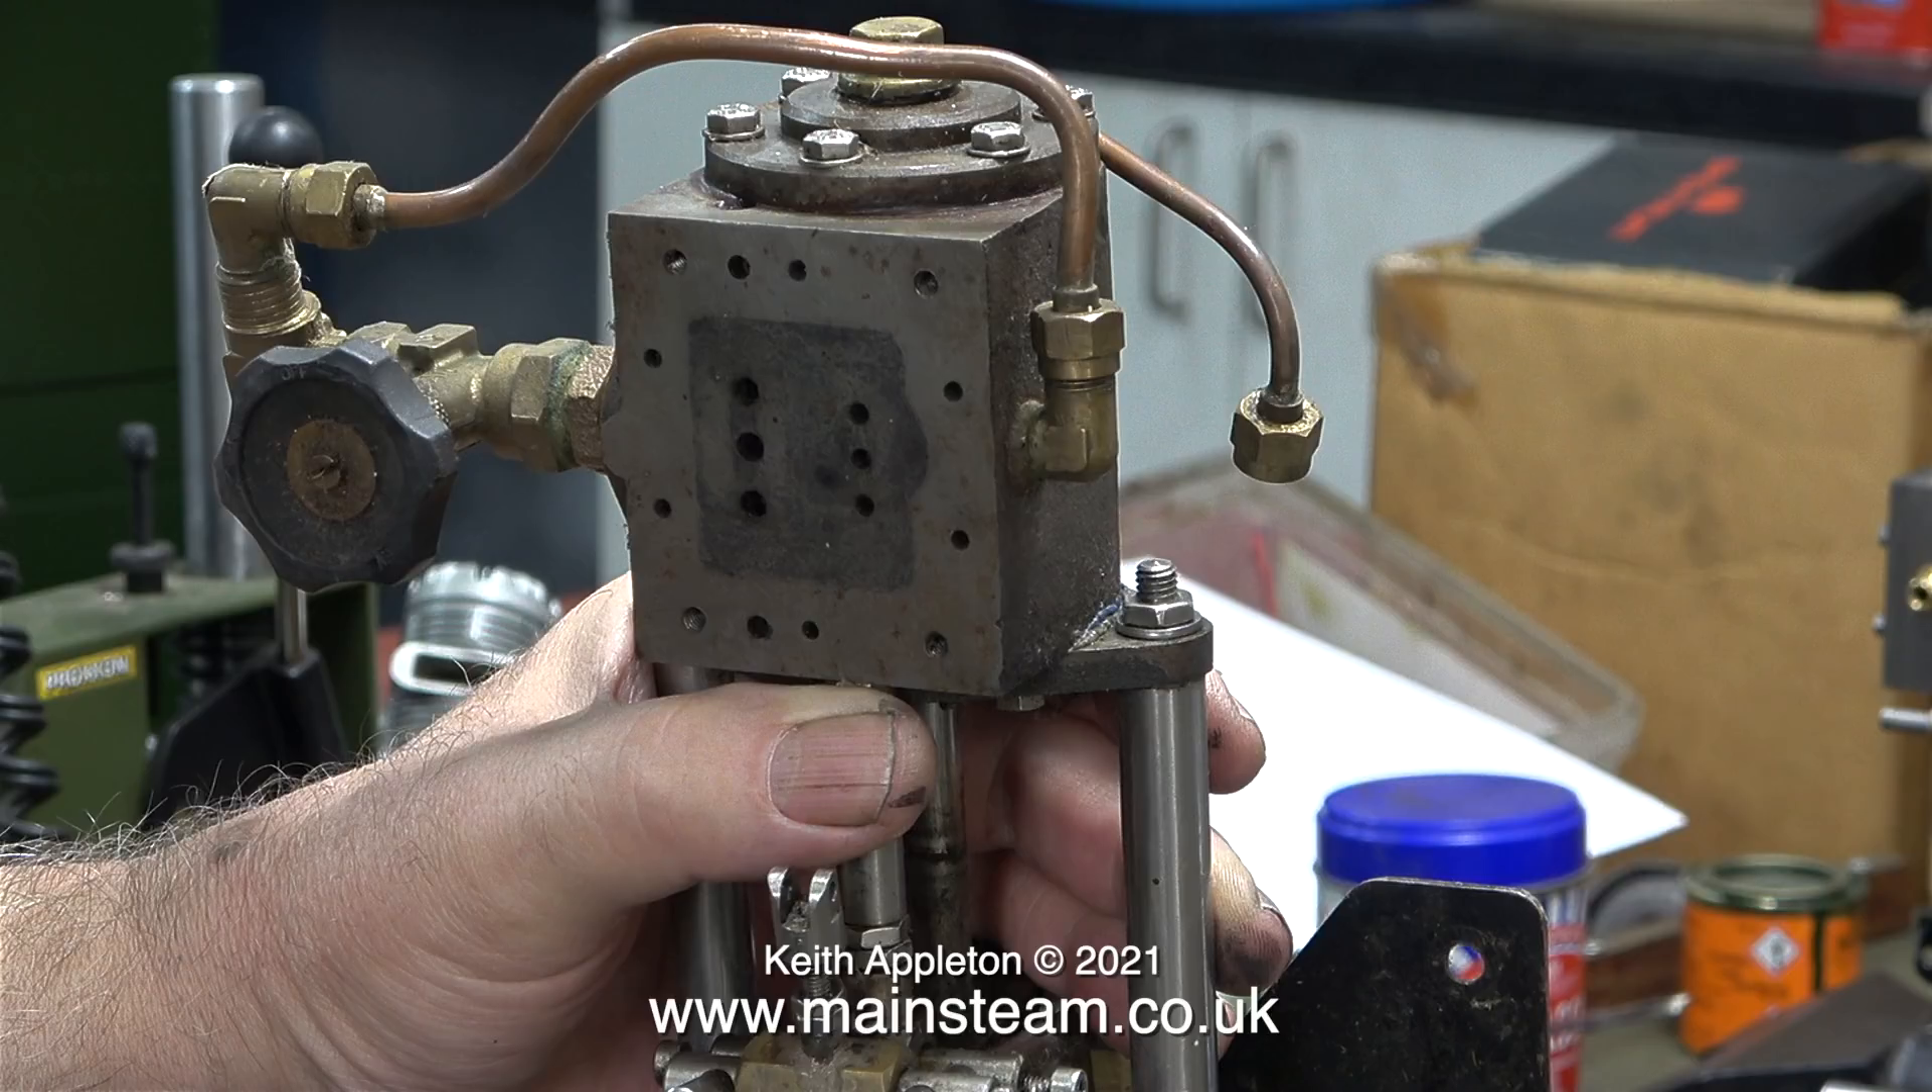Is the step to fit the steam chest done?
No.